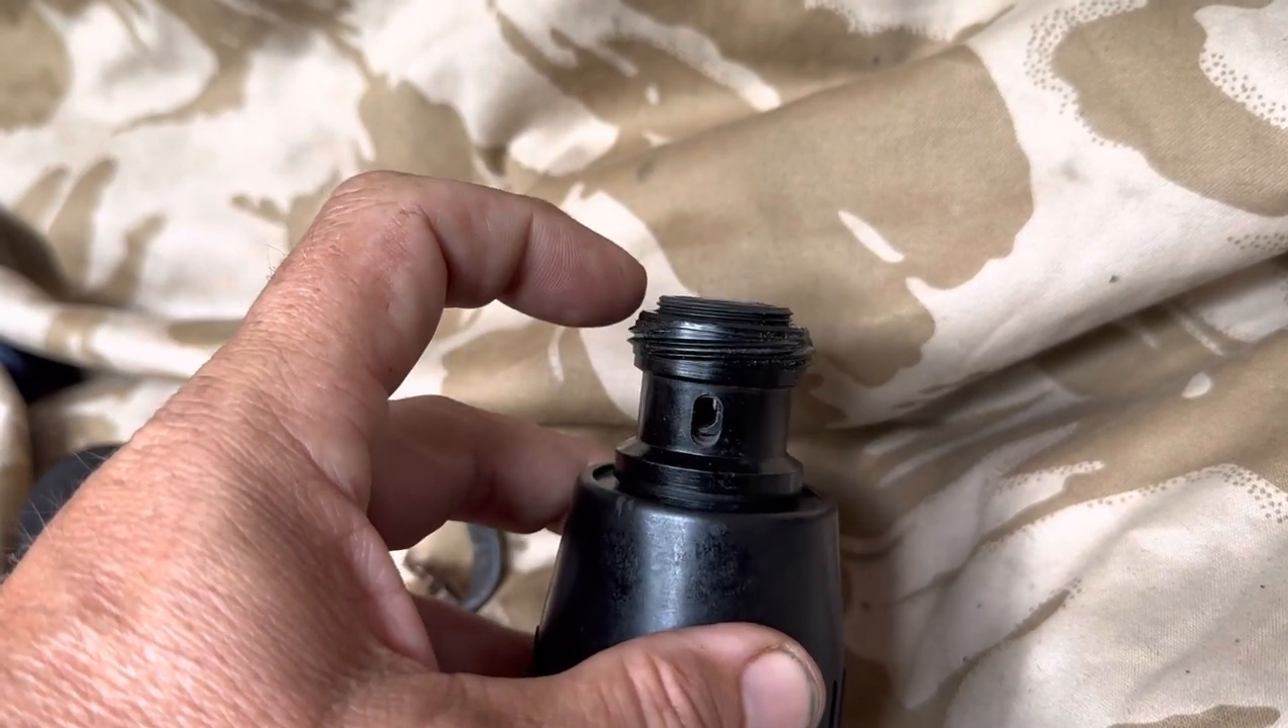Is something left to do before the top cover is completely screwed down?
Yes.